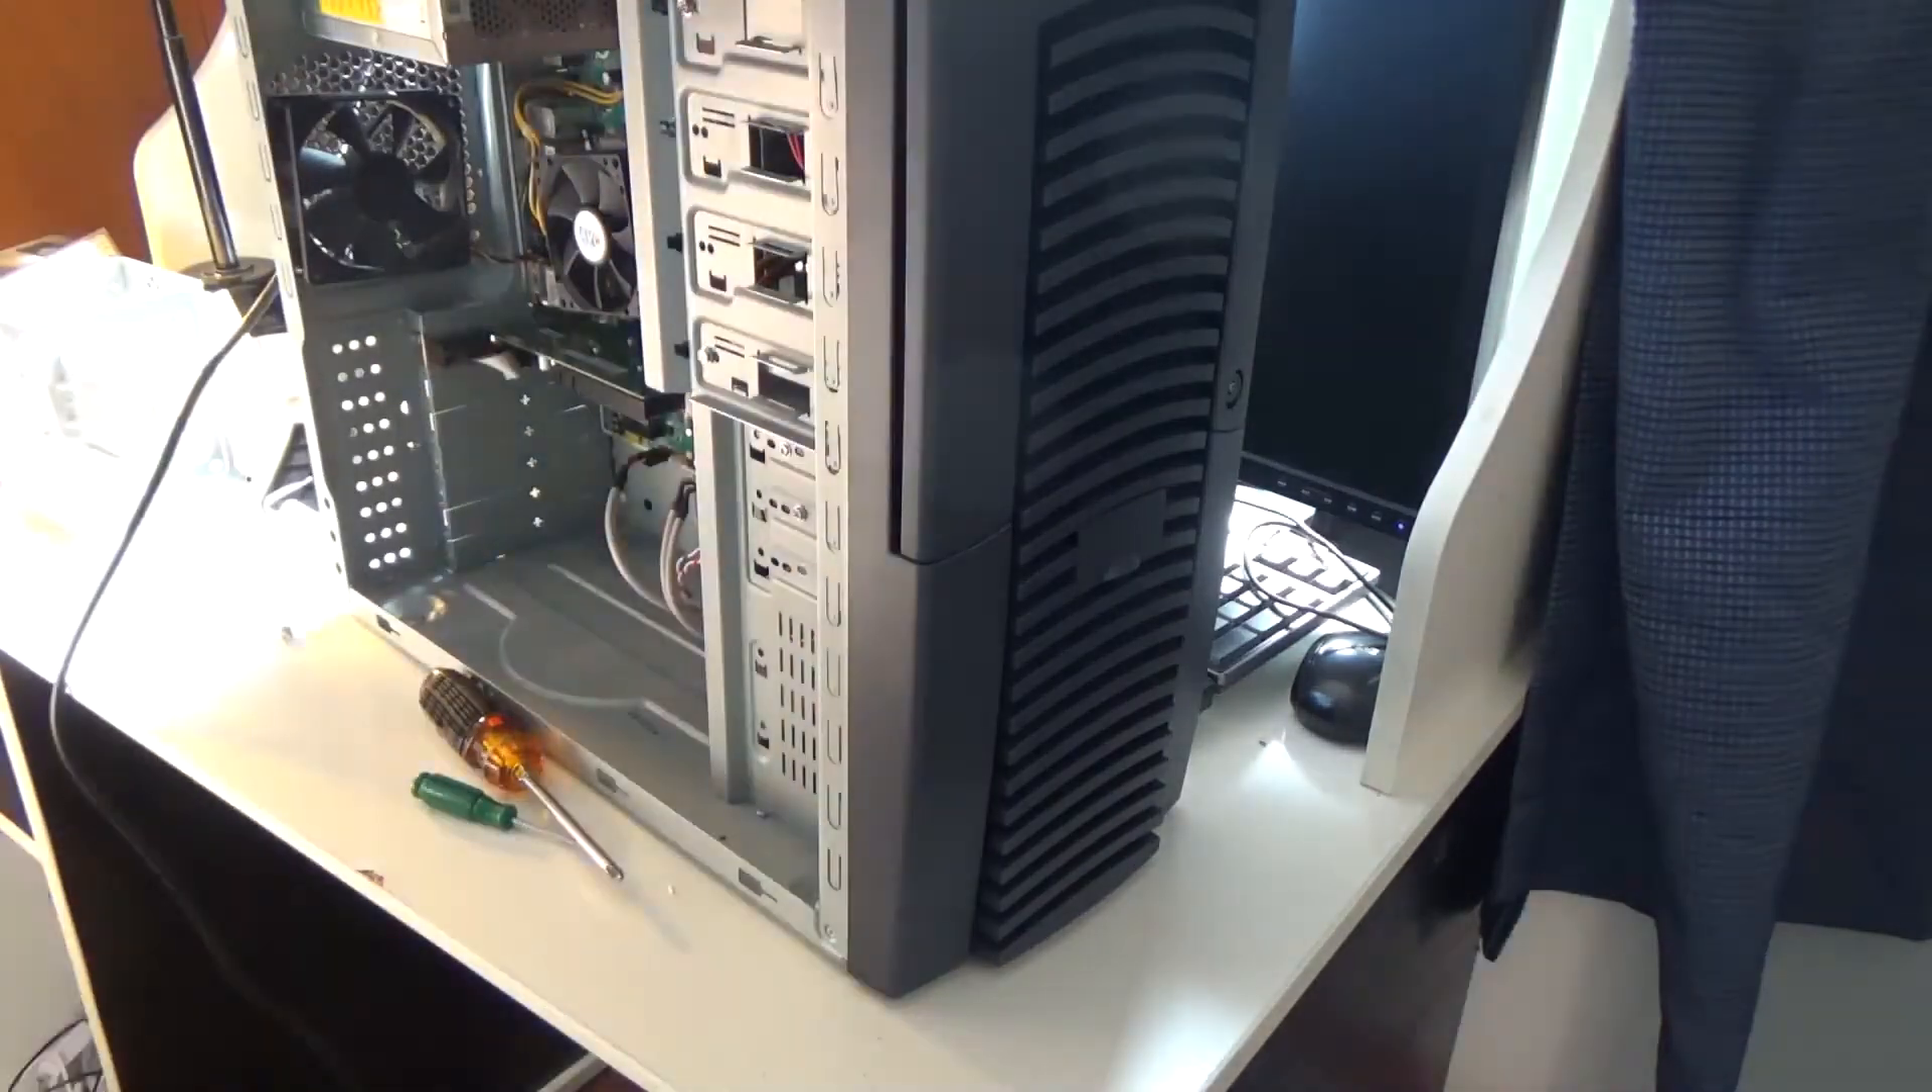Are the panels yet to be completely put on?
Yes.